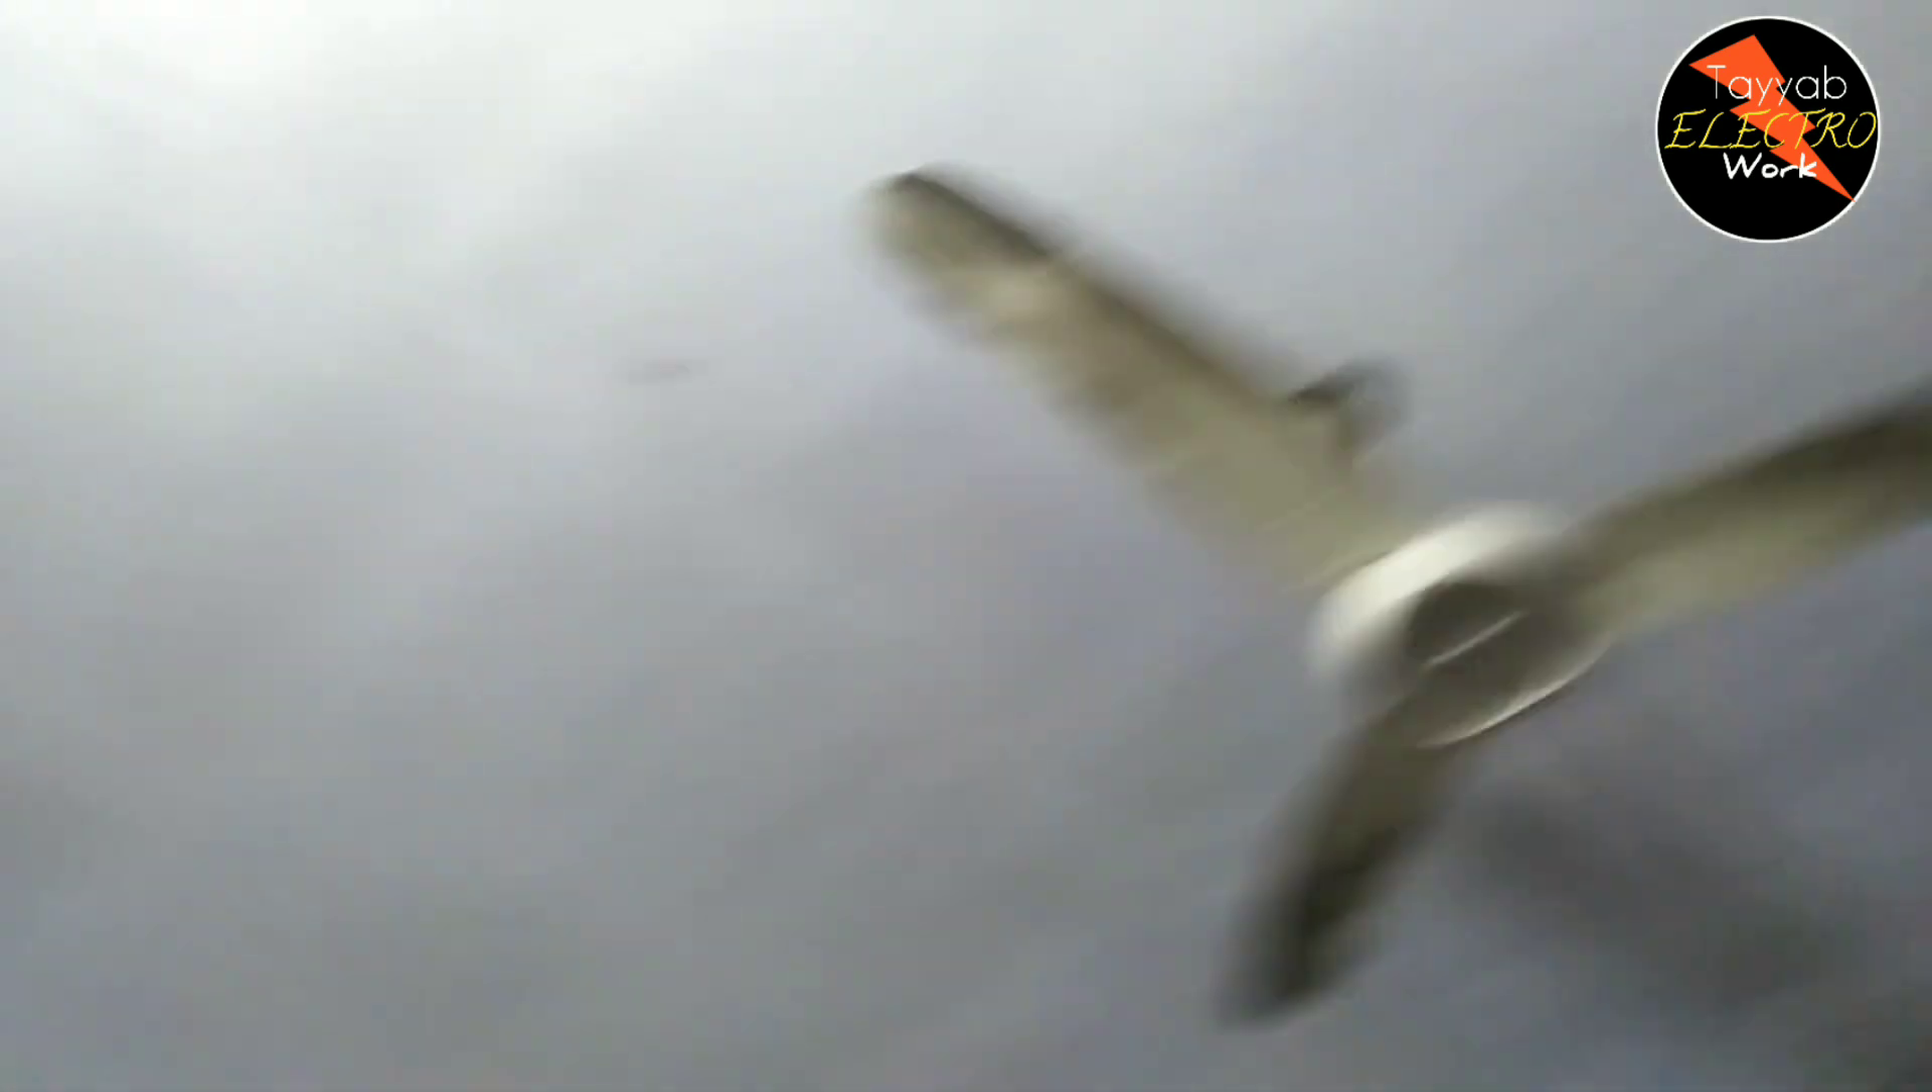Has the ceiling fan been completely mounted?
Yes.